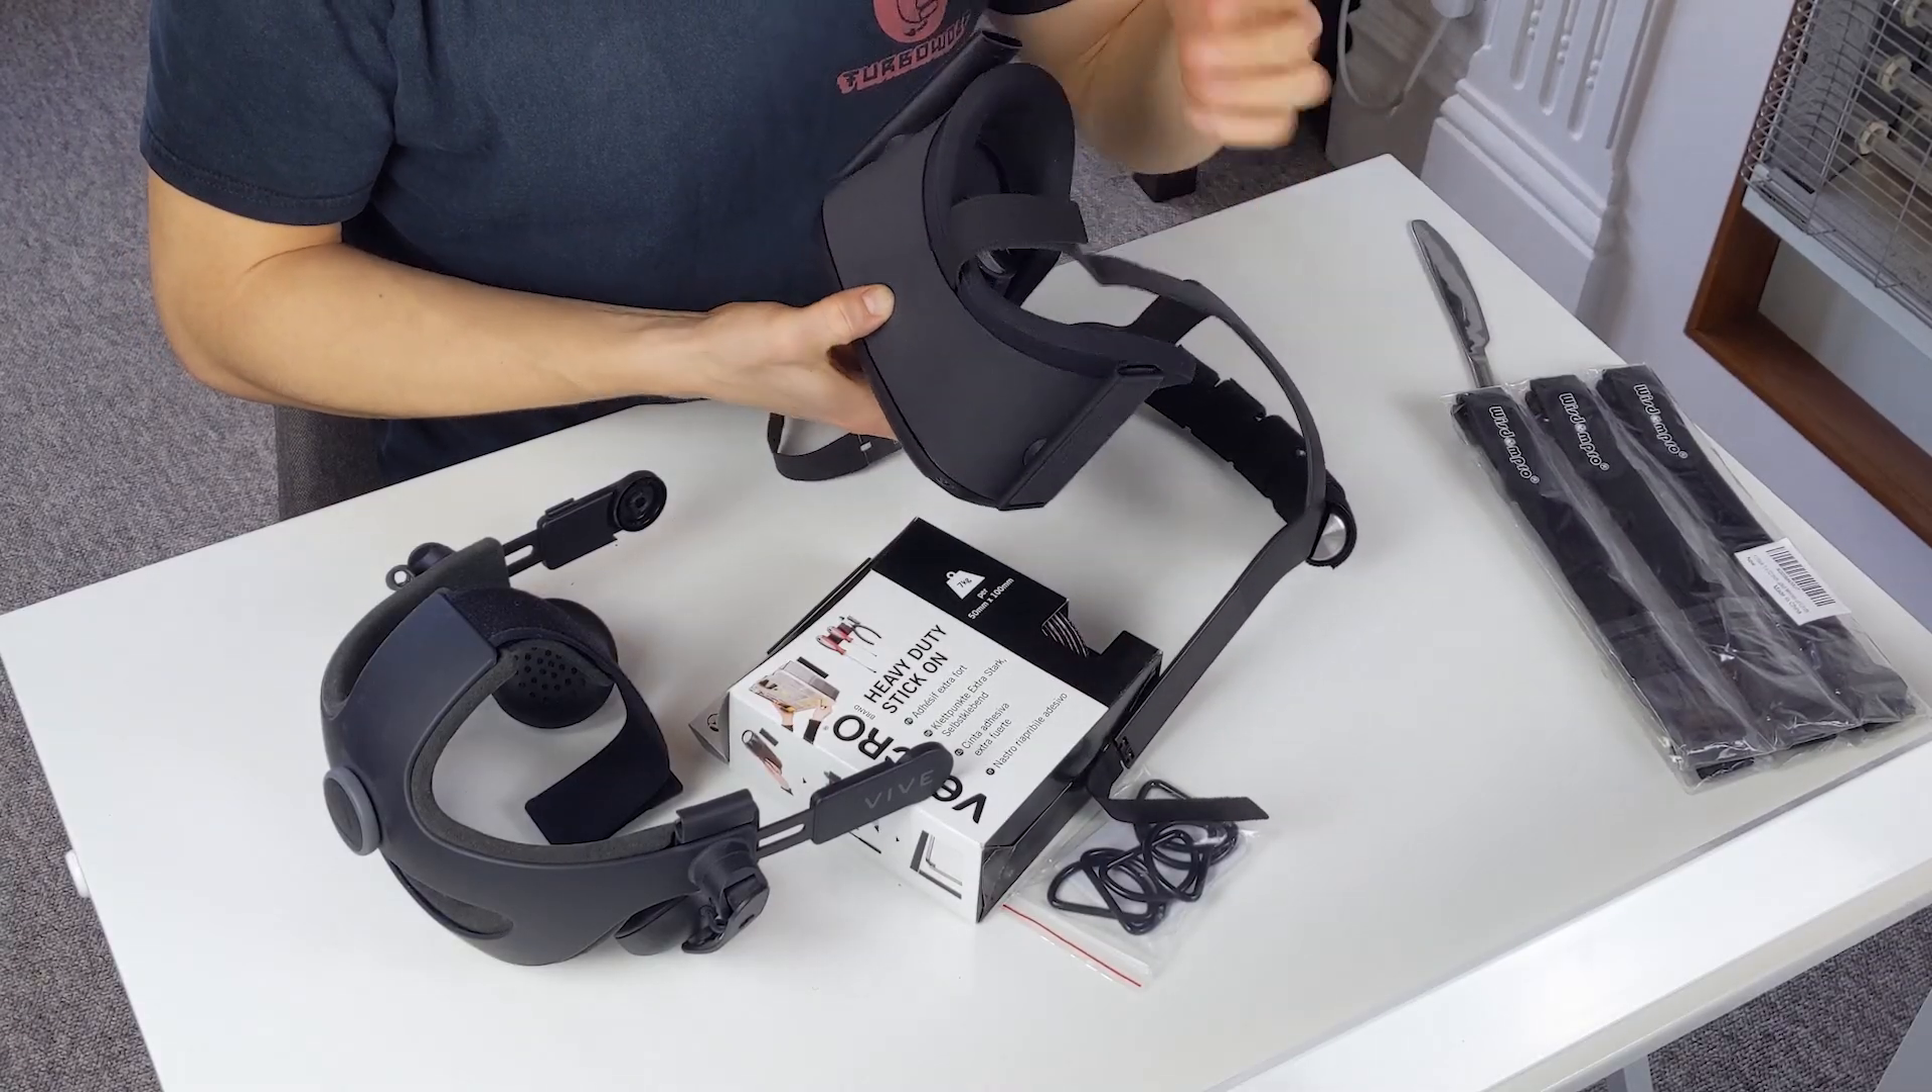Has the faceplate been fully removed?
No.